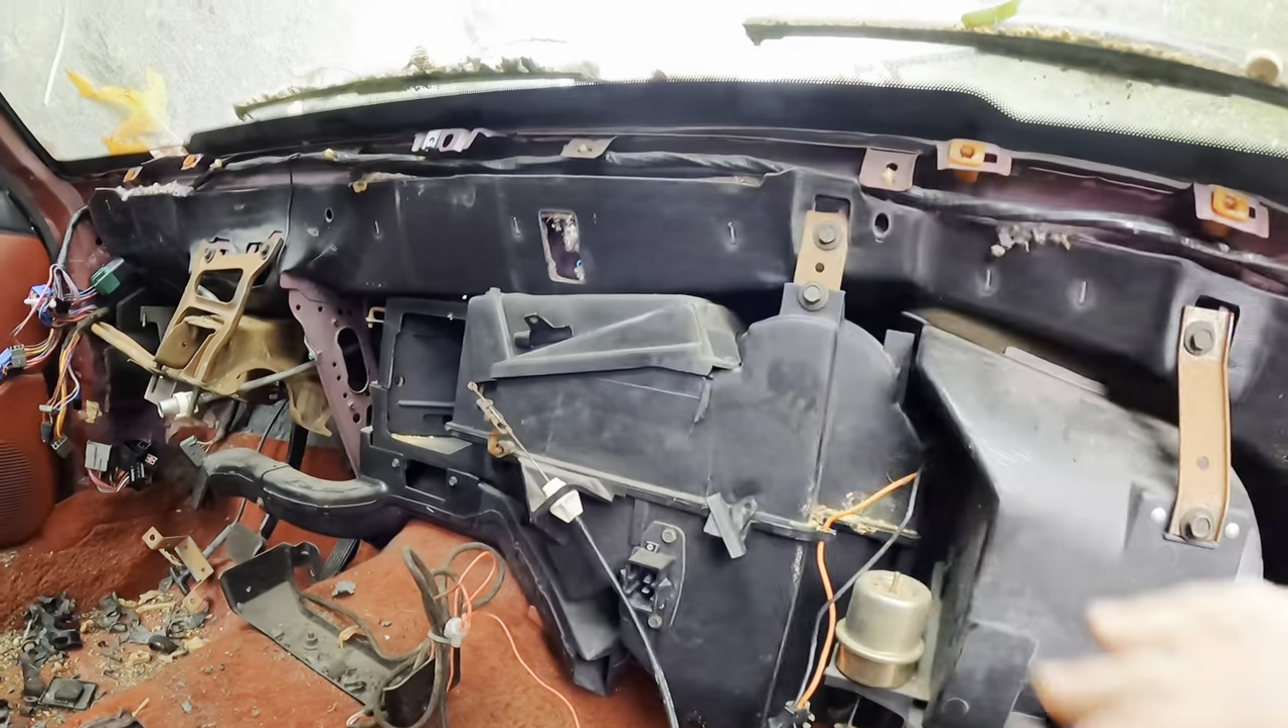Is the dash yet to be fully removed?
No.